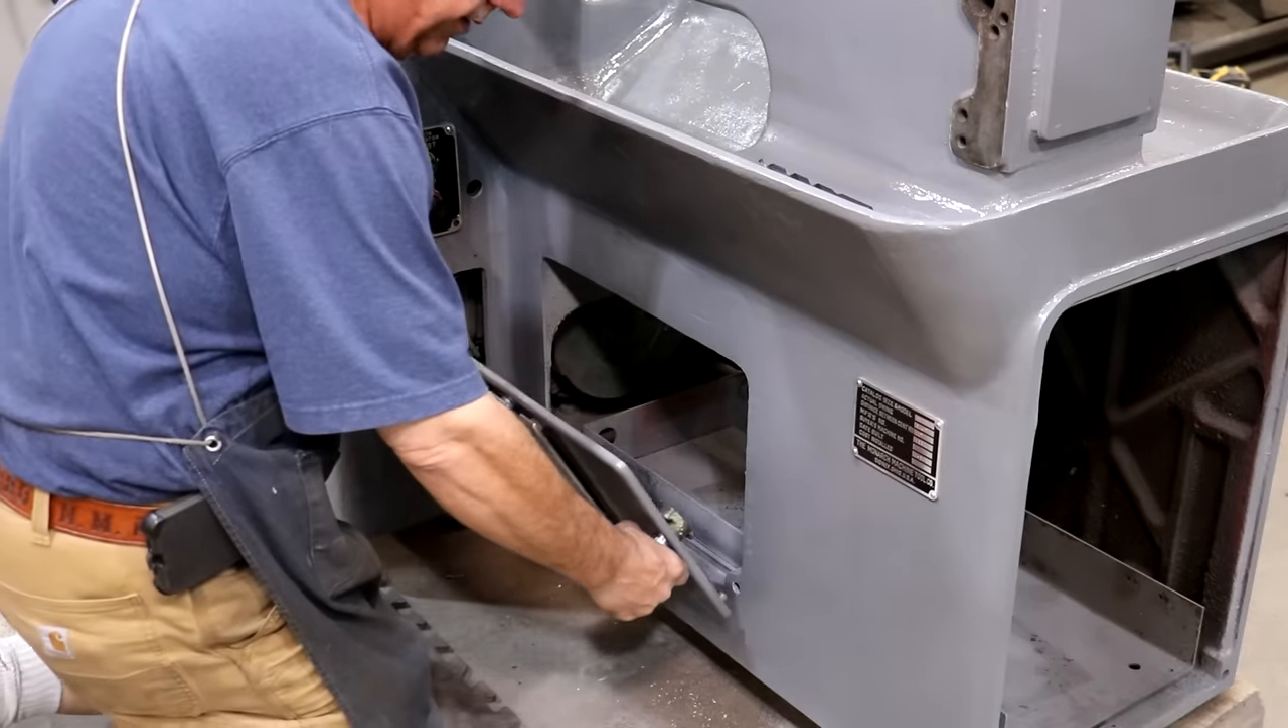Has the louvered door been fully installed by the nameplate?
No.